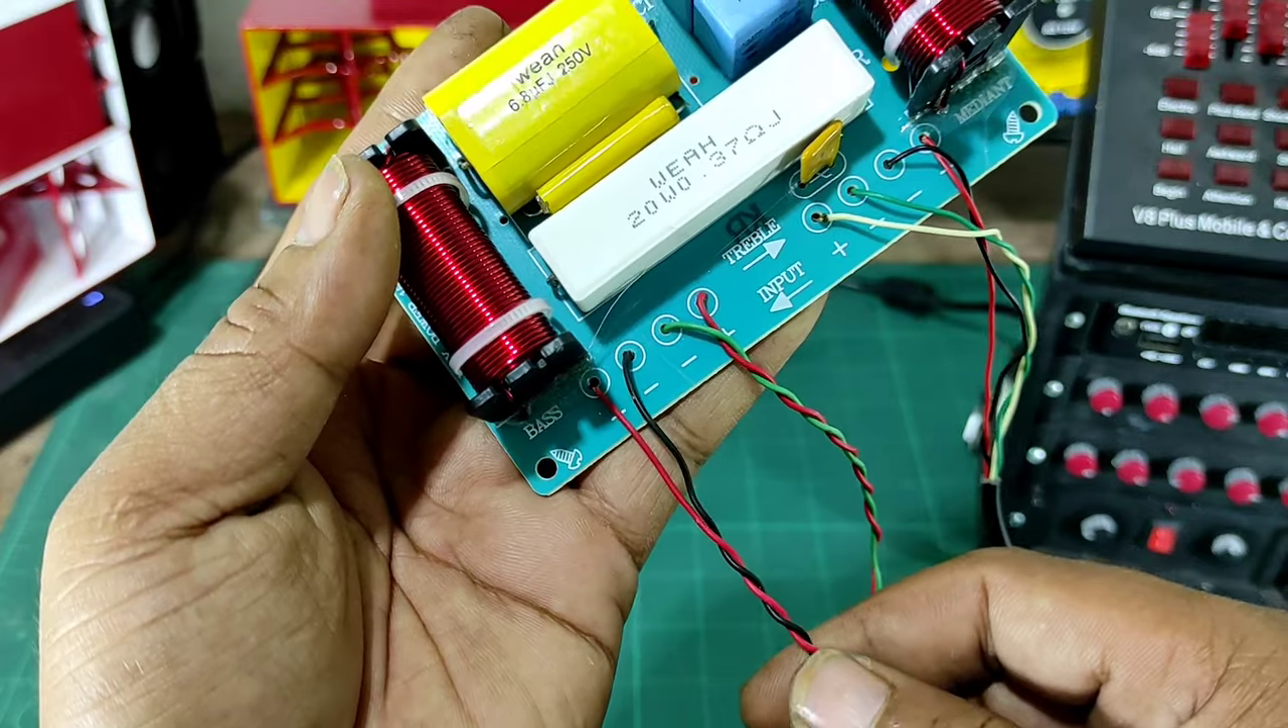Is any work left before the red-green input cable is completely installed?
No.